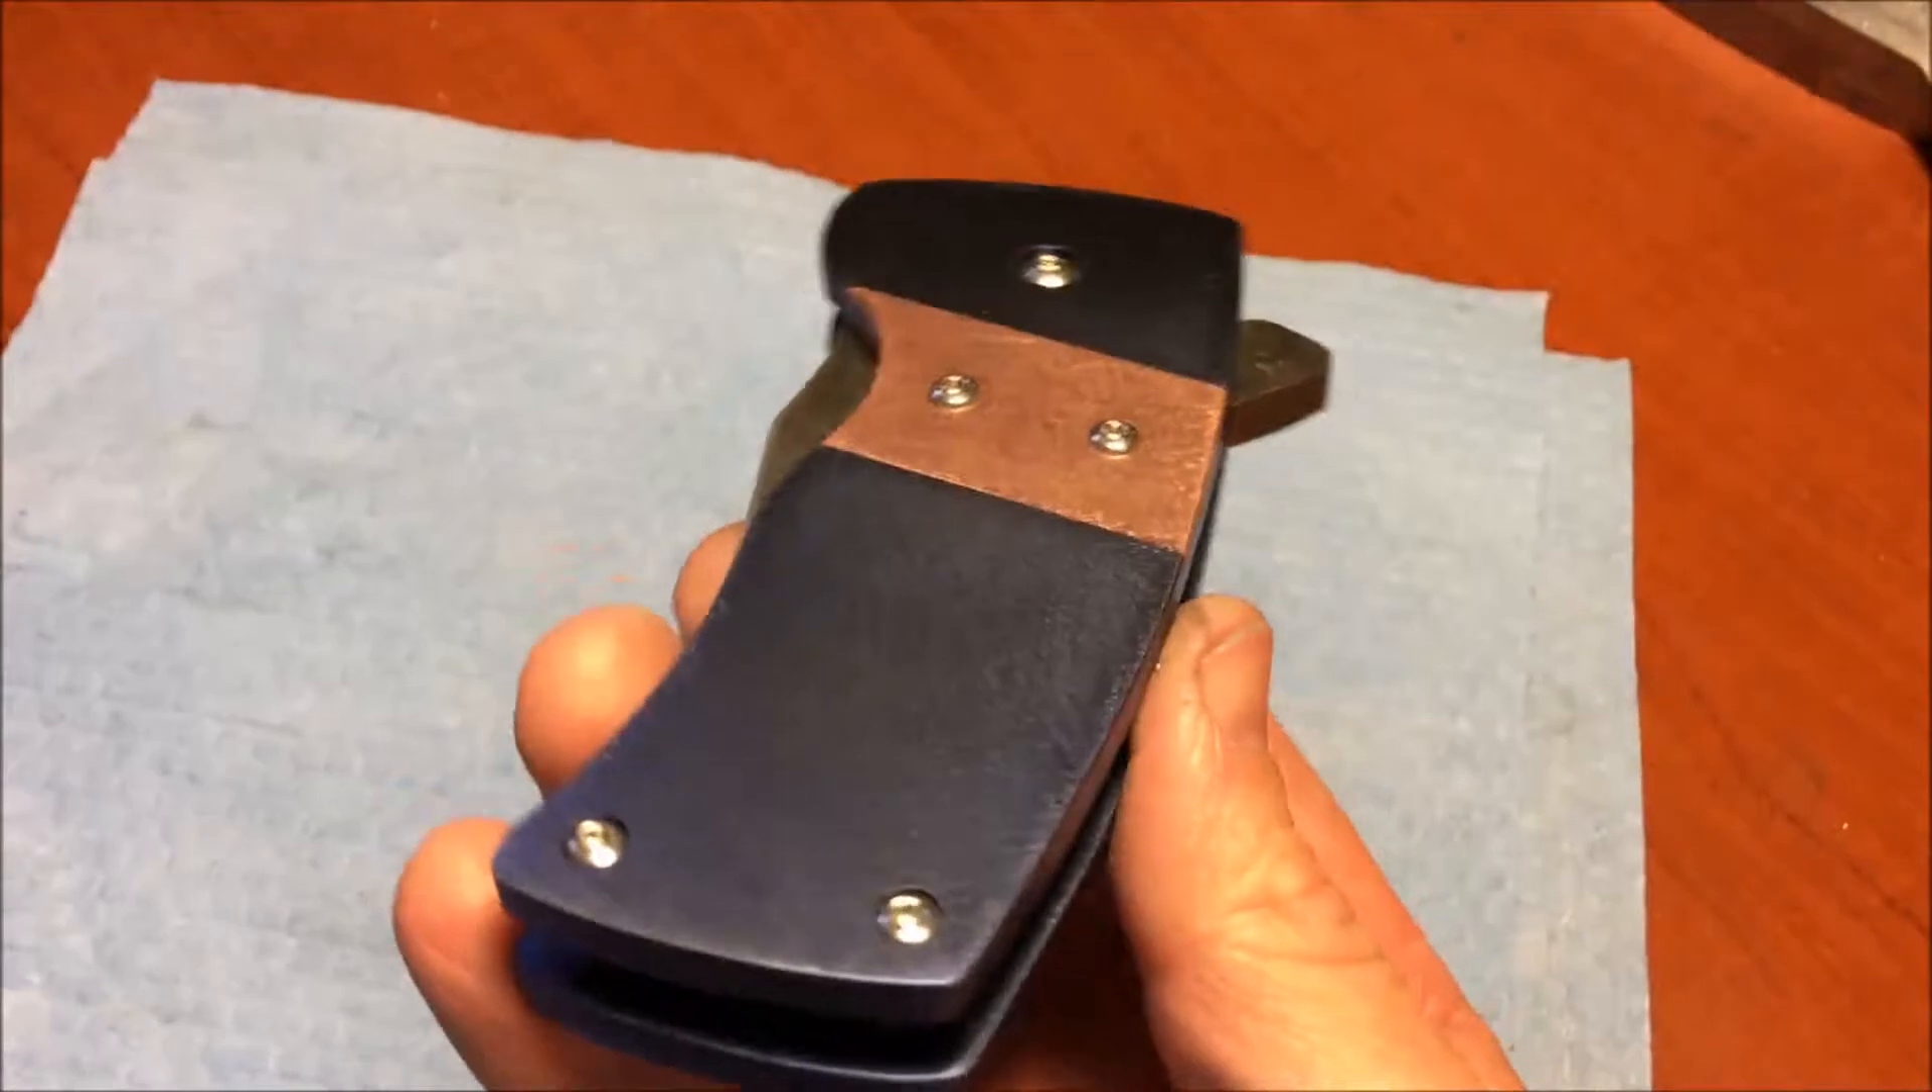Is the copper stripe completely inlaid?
Yes.